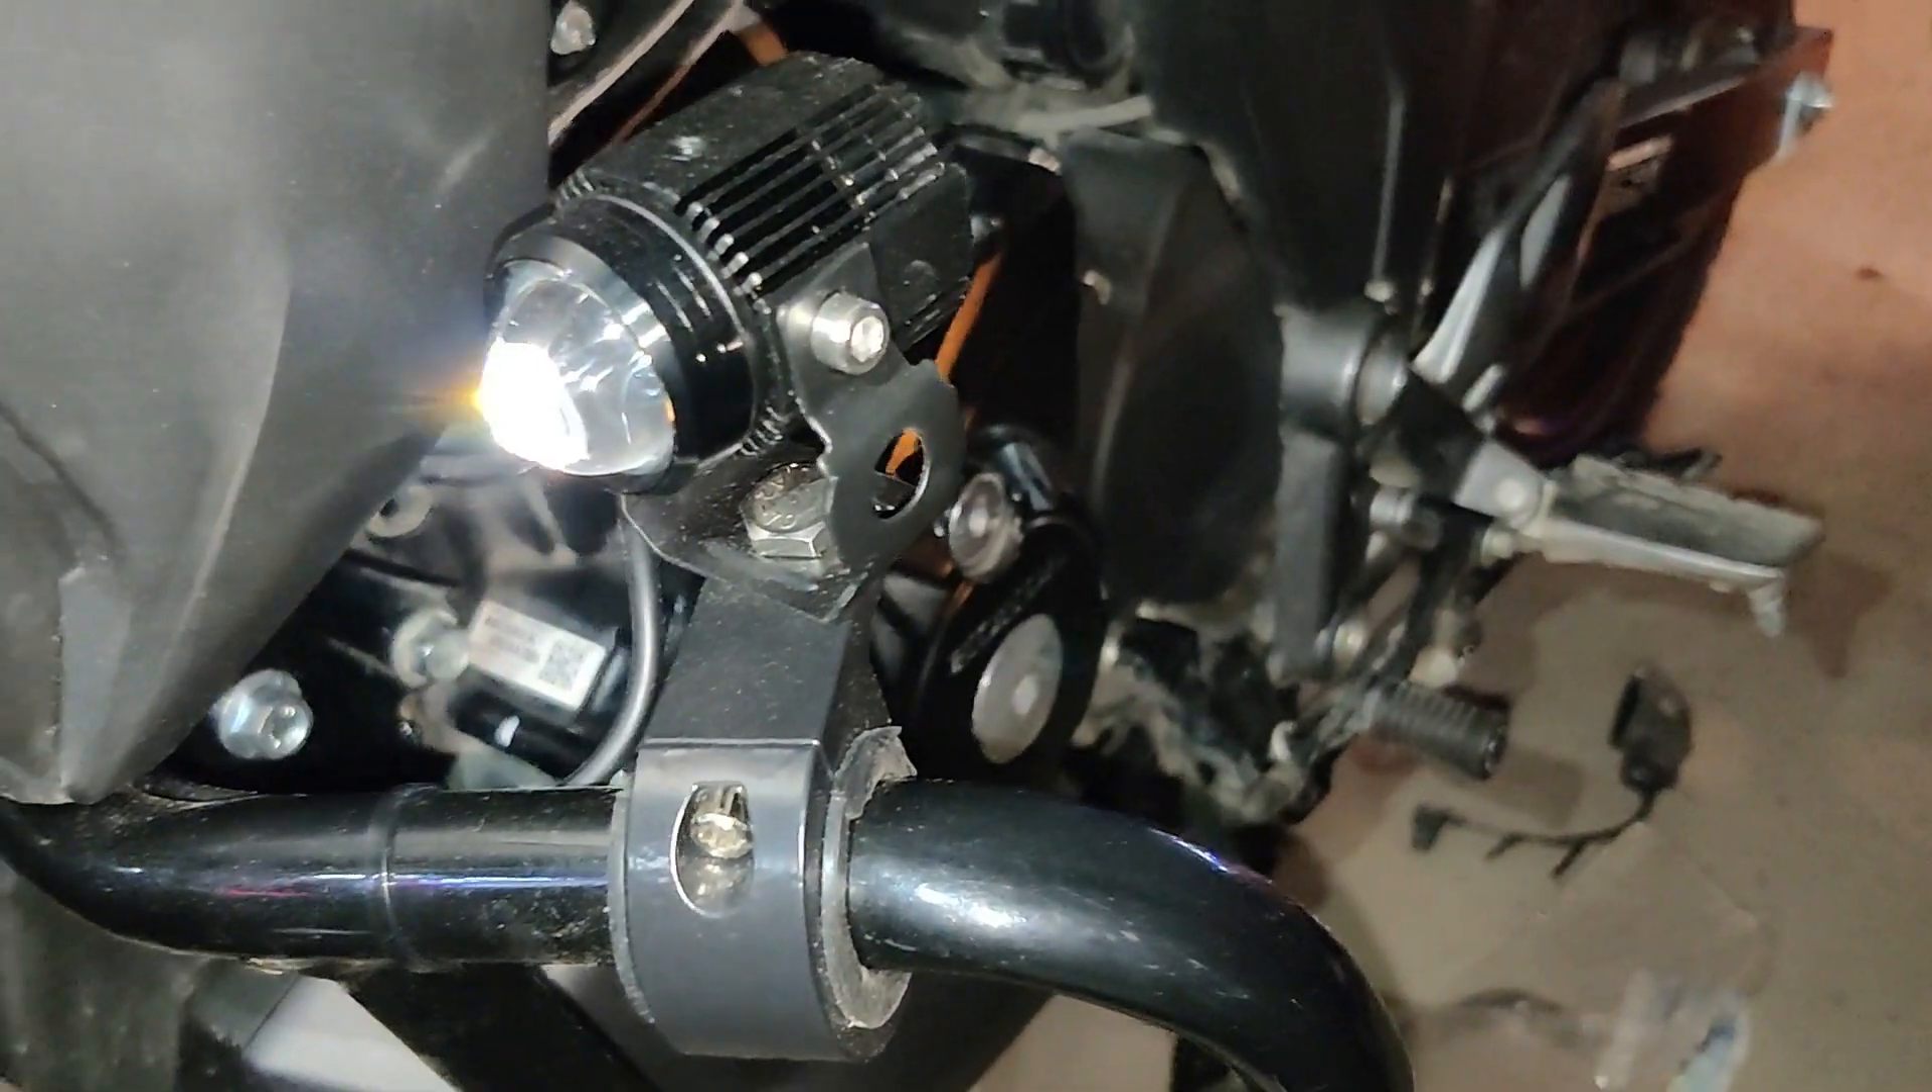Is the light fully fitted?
Yes.